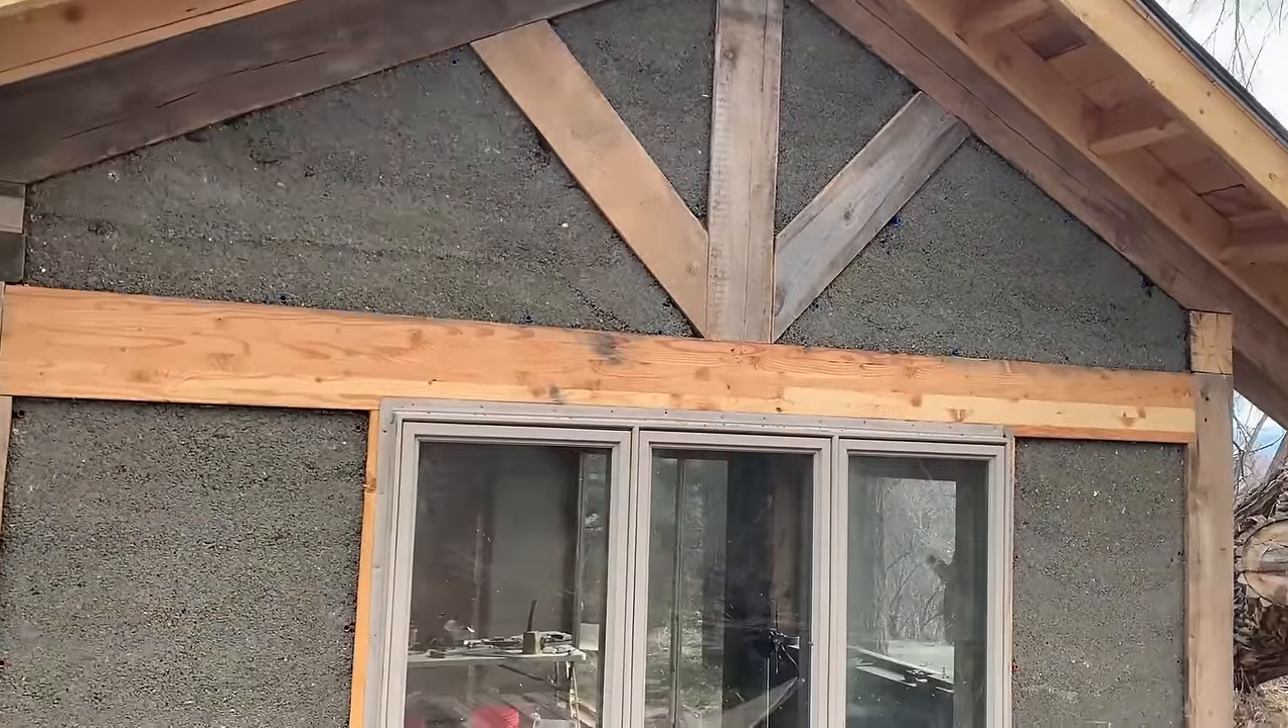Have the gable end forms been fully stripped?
Yes.